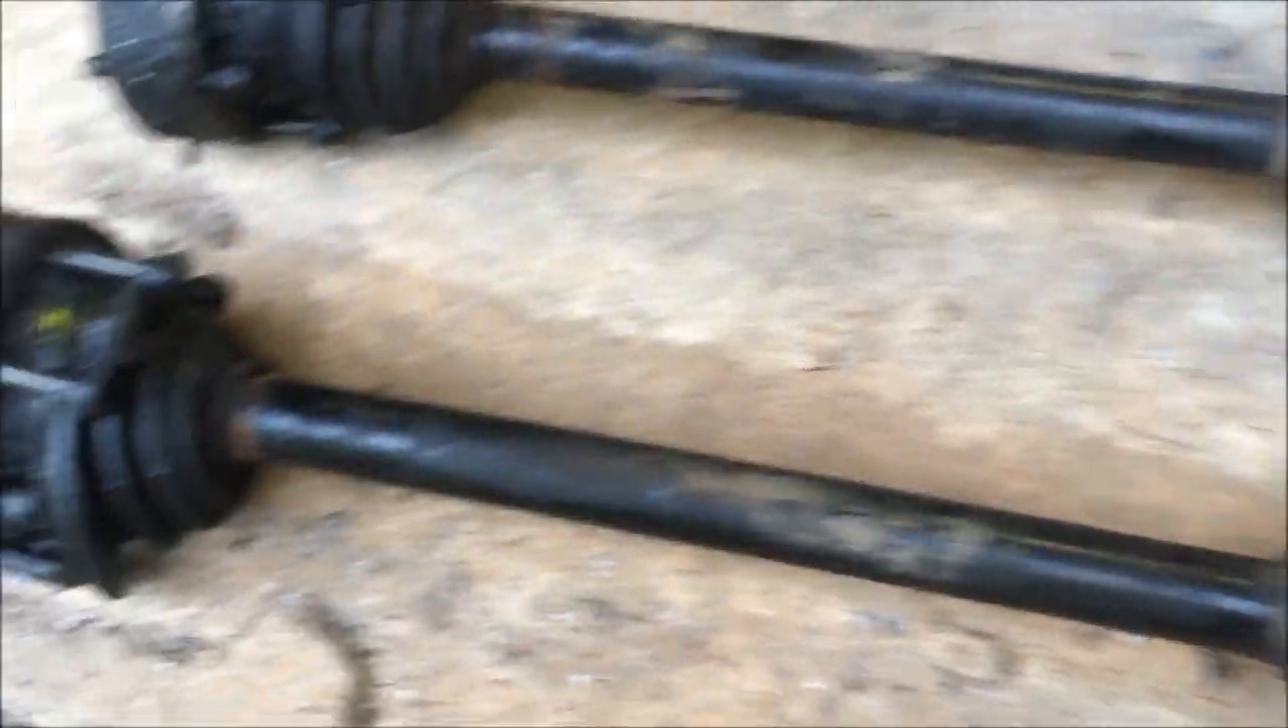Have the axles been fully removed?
Yes.